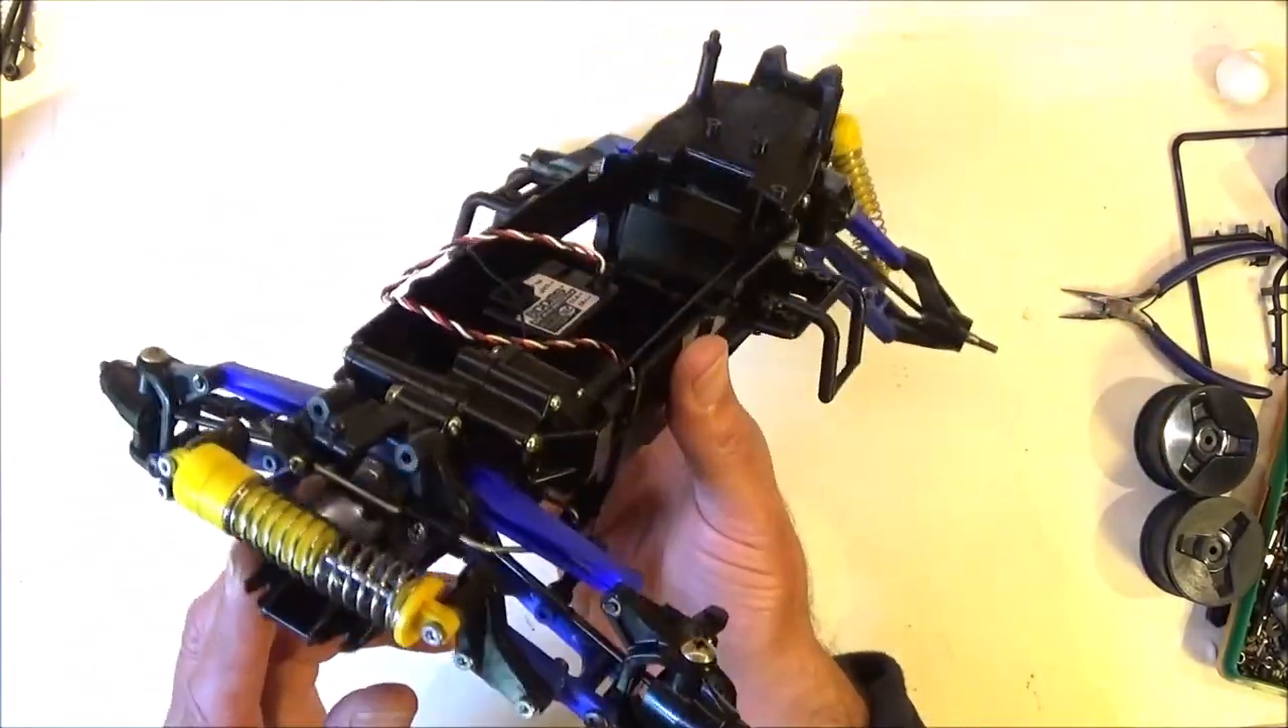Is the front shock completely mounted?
Yes.